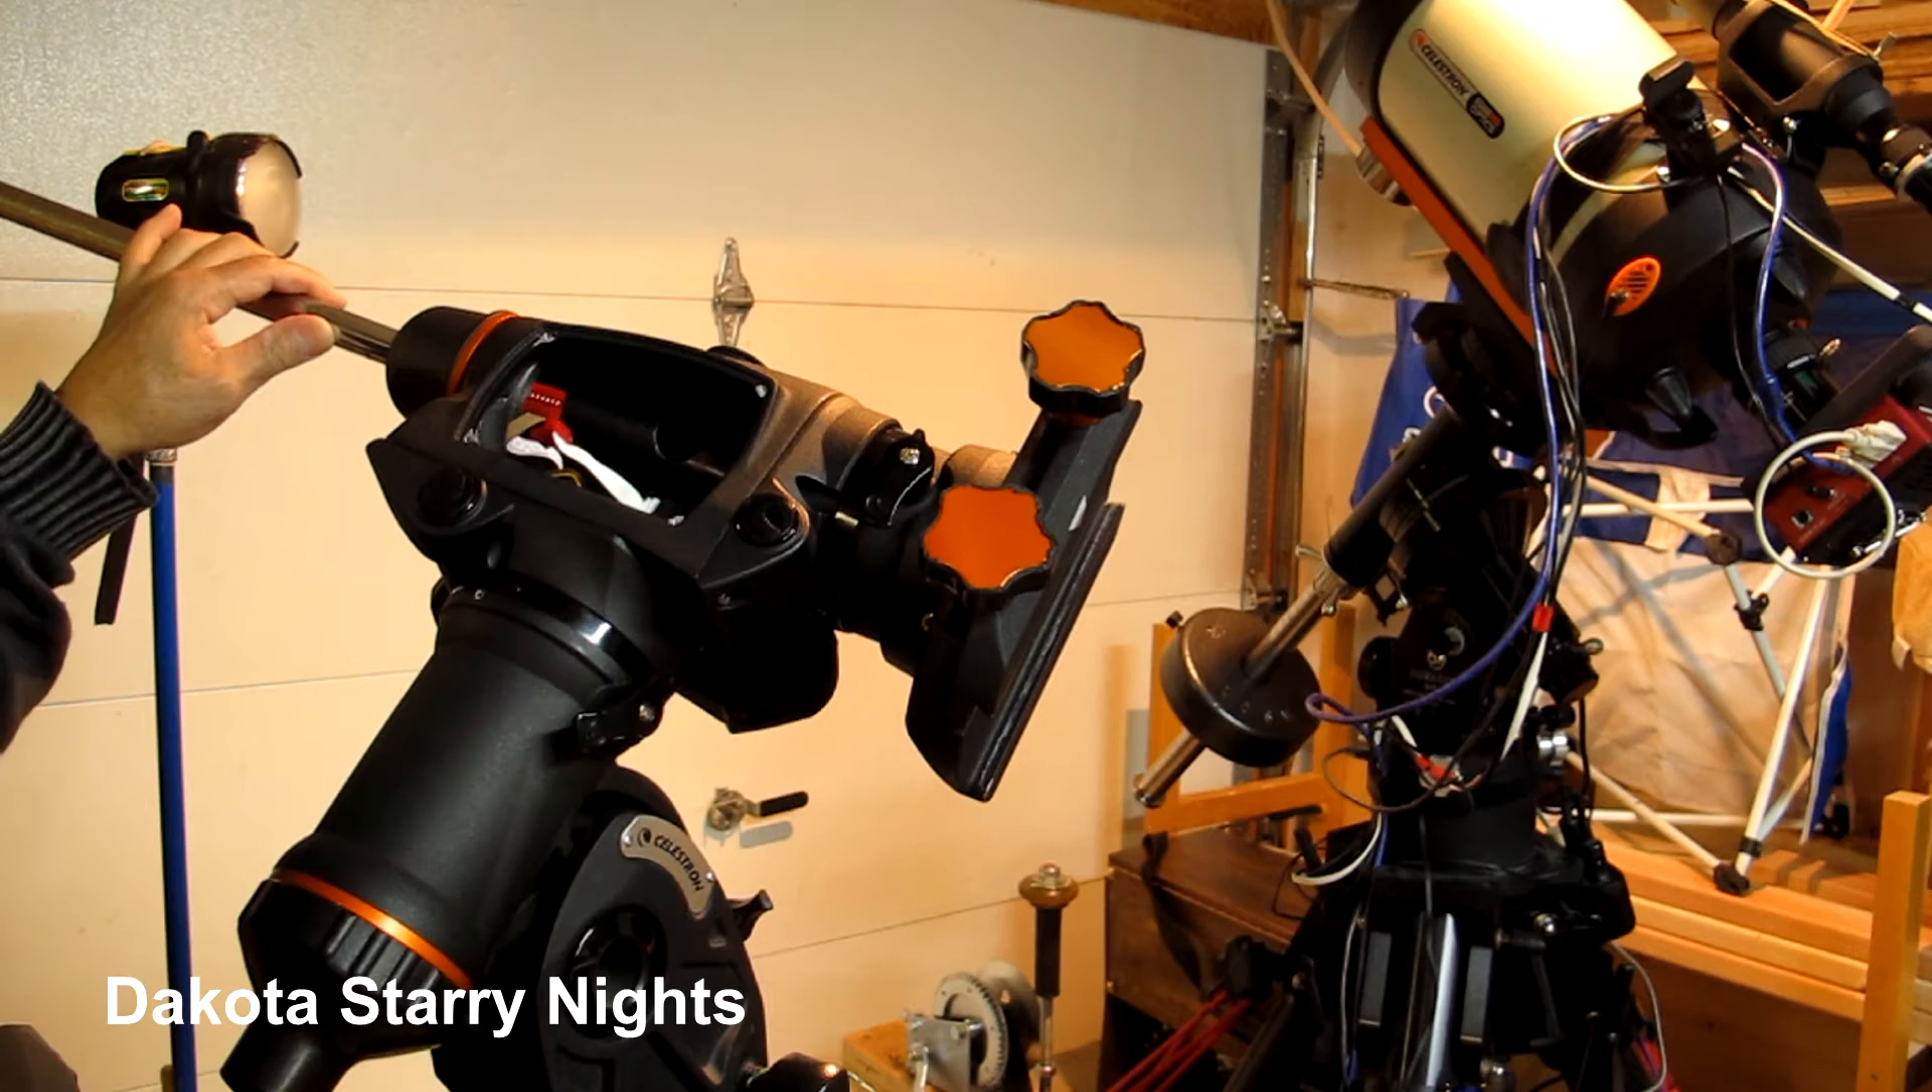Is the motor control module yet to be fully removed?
No.